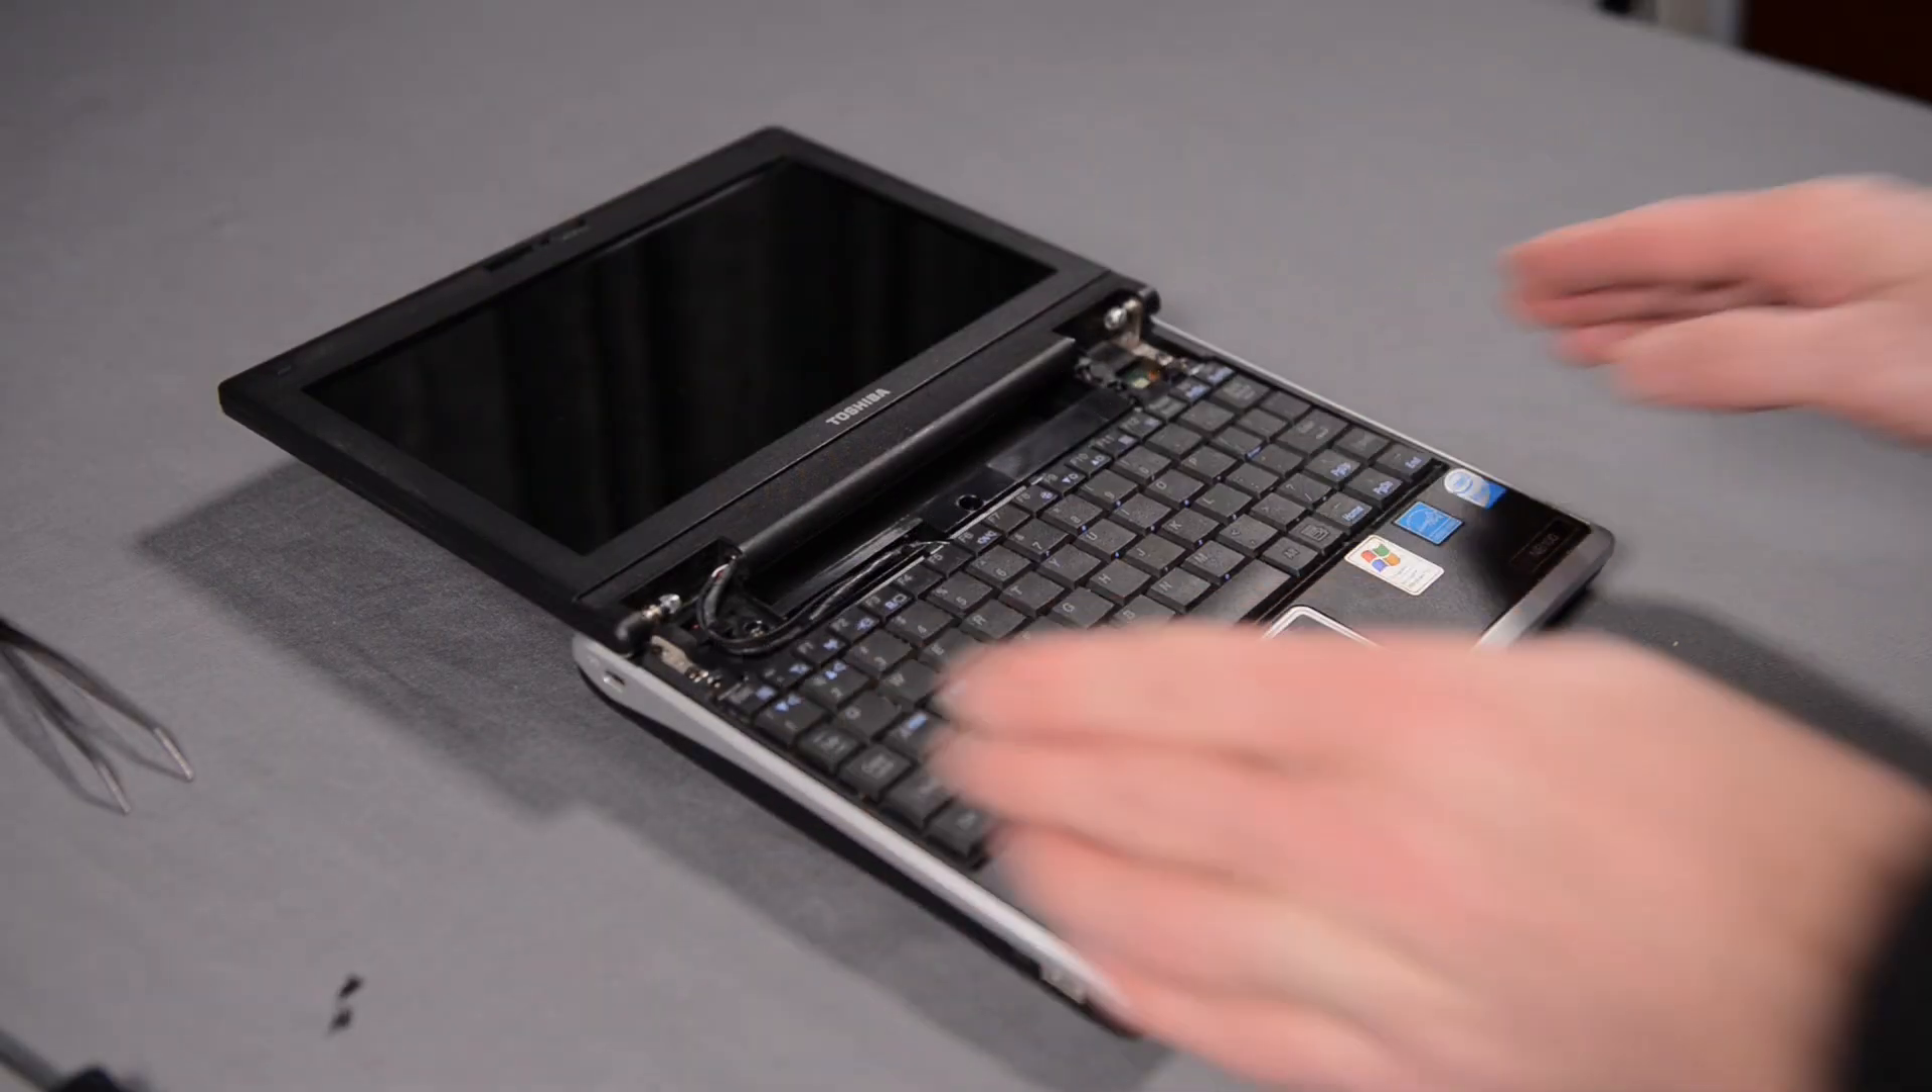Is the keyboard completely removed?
No.